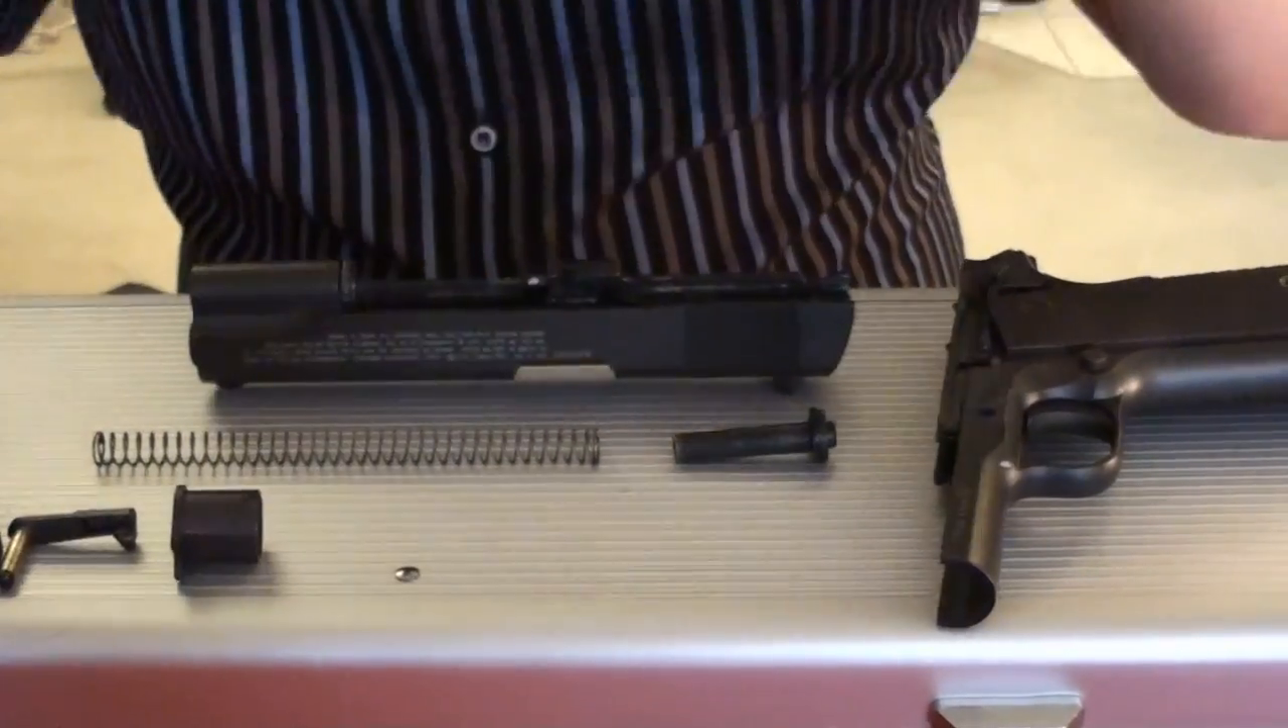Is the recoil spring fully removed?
Yes.